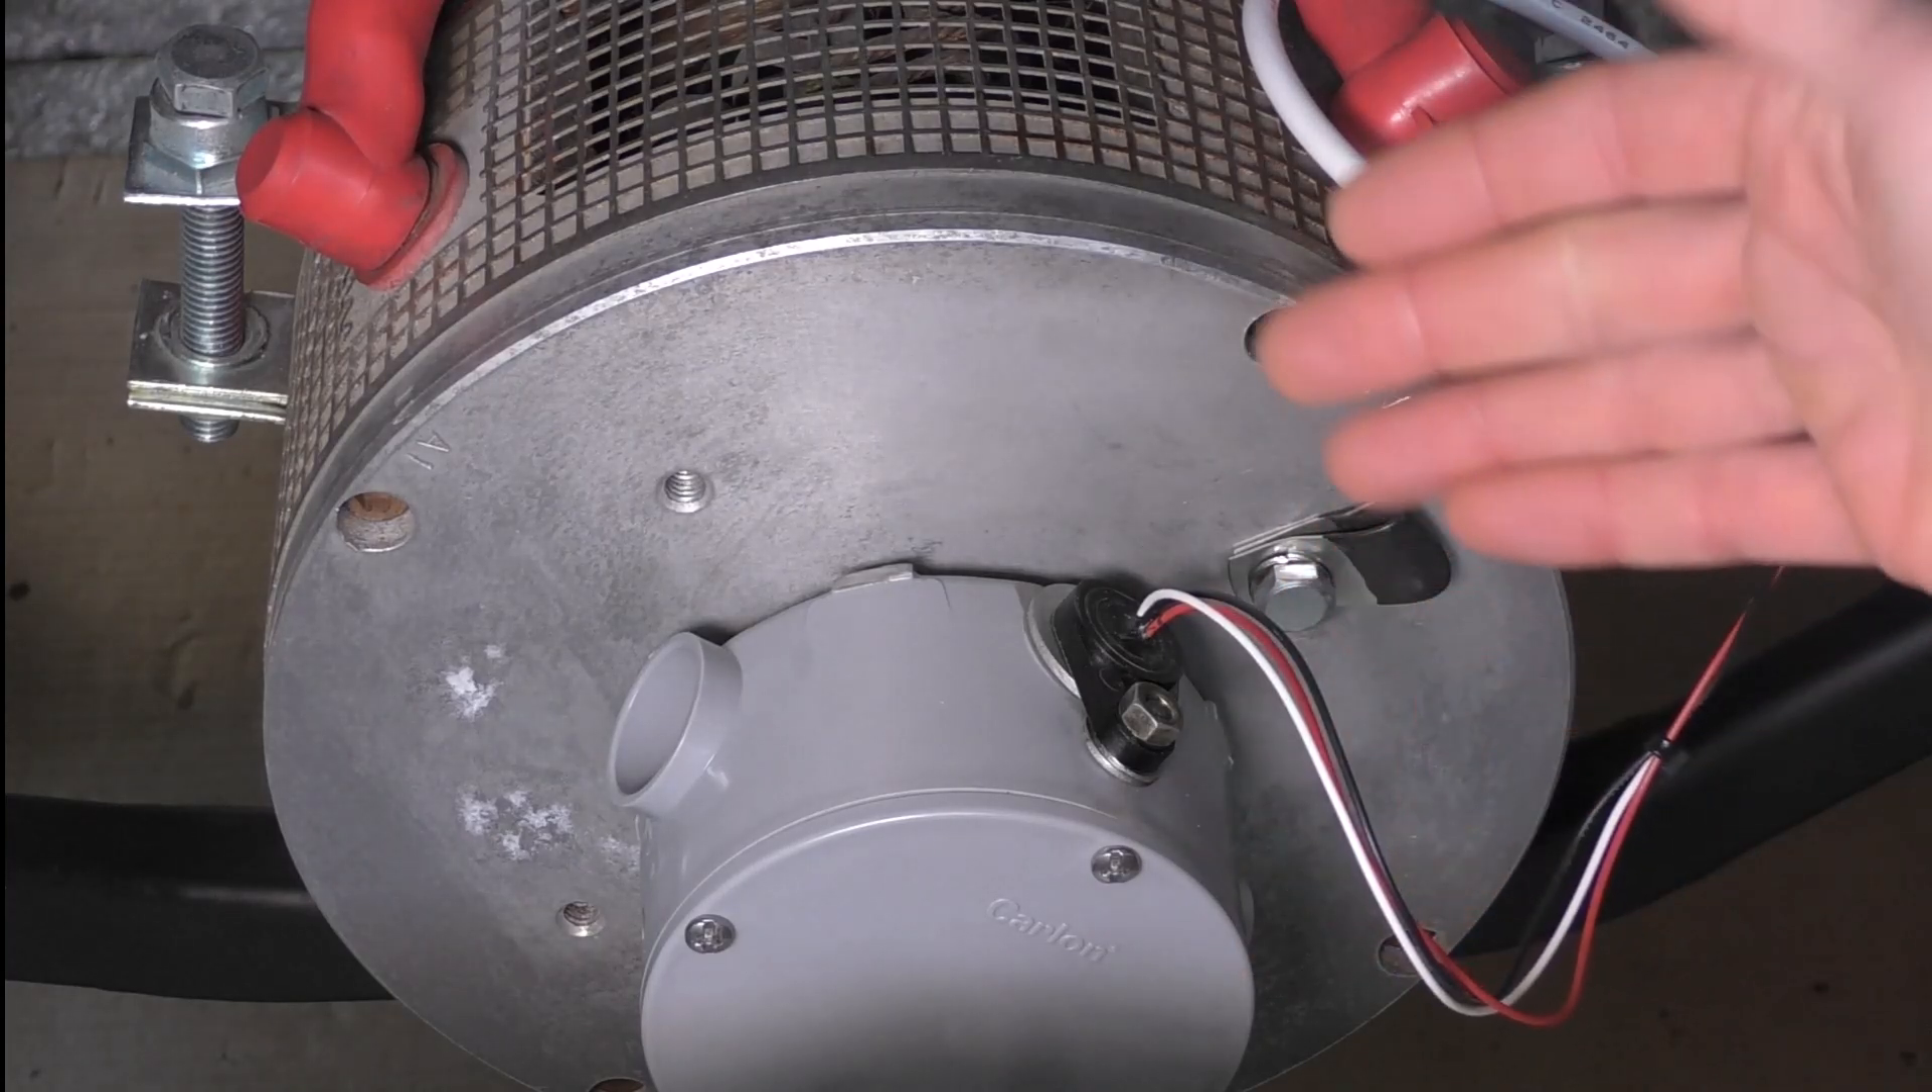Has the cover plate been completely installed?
Yes.